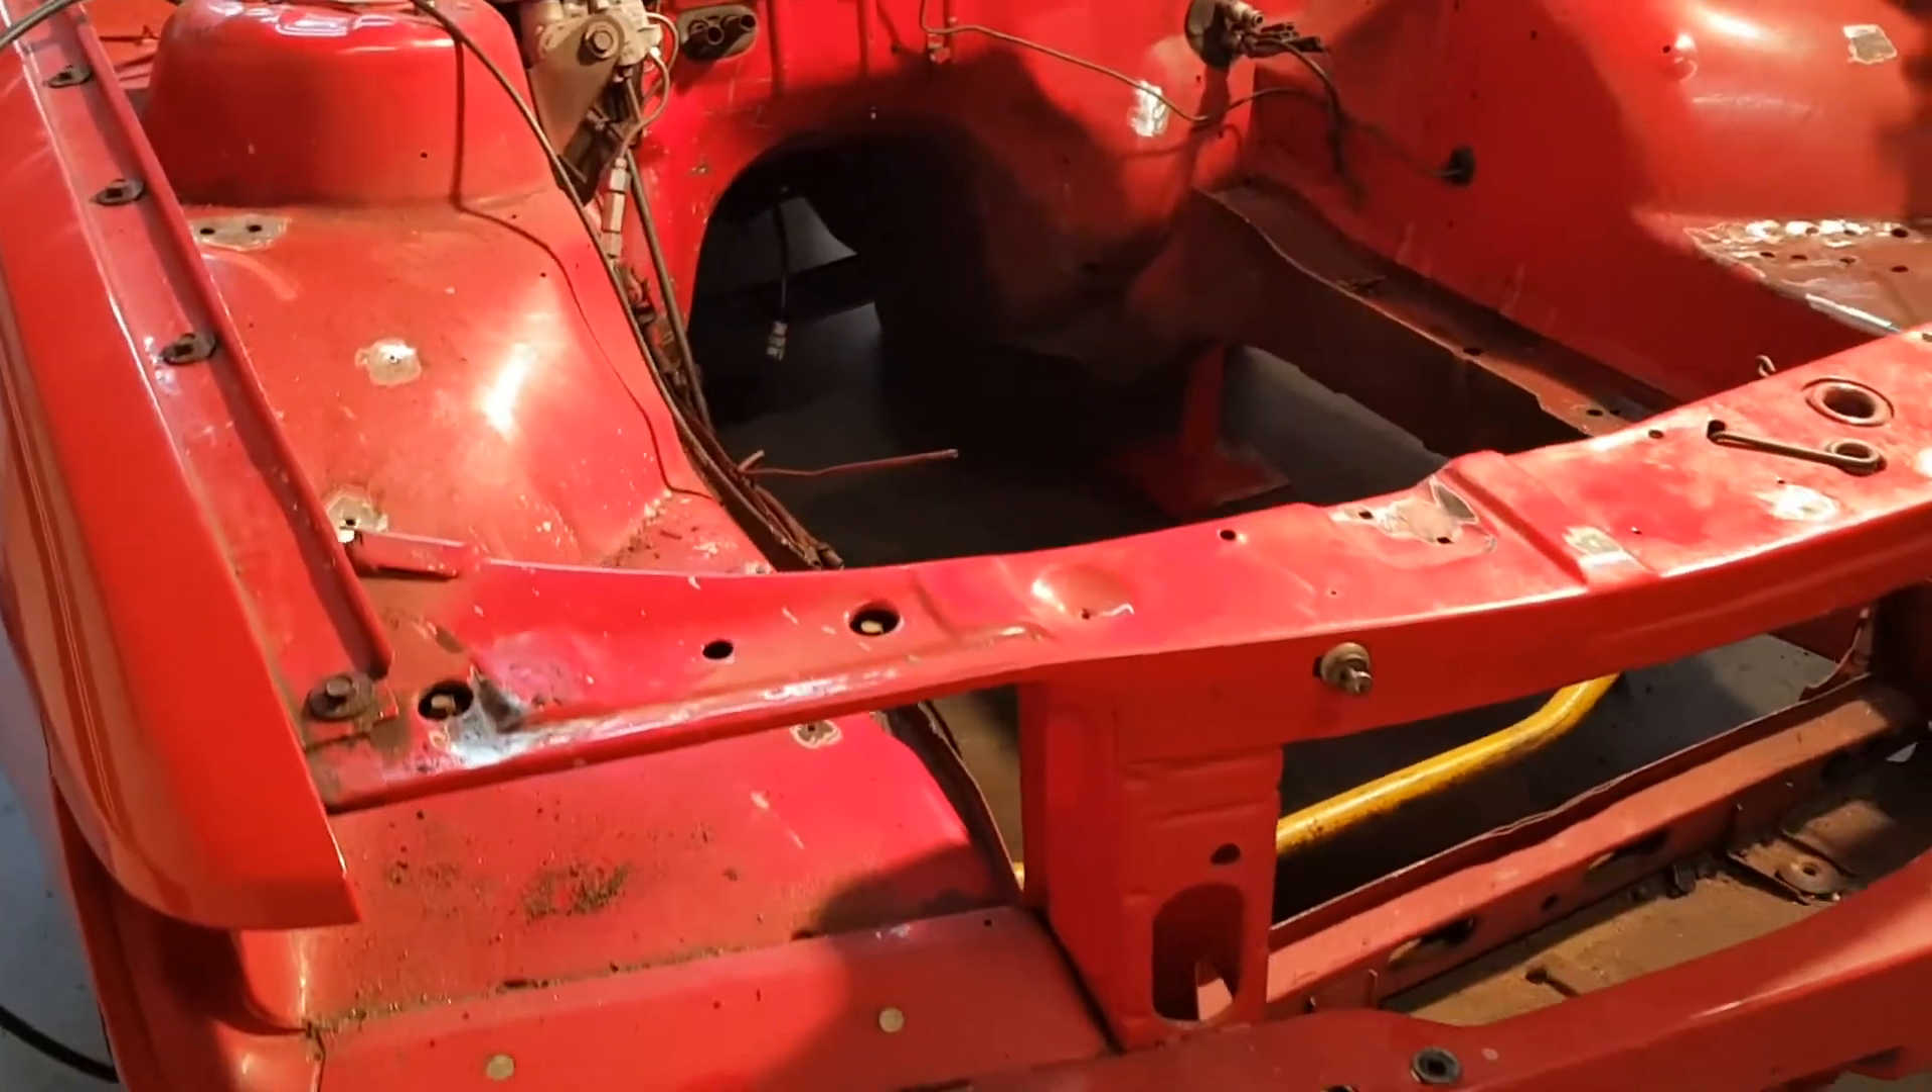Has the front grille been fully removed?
Yes.